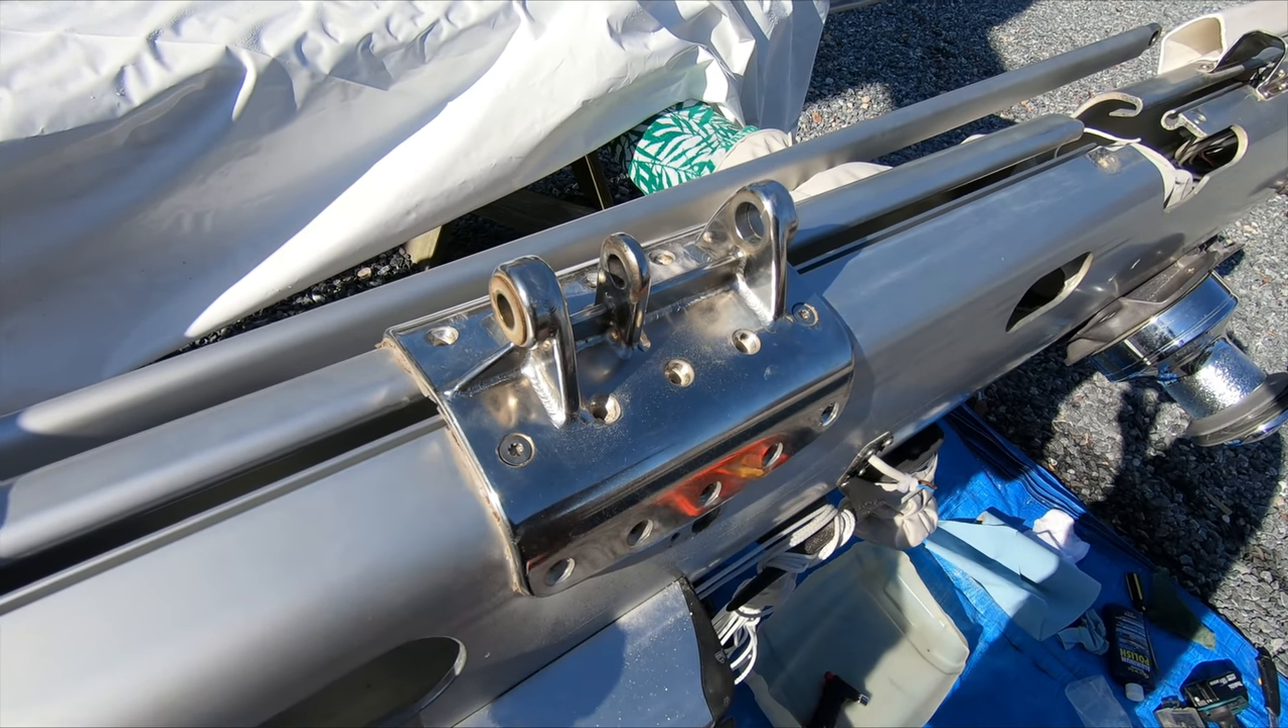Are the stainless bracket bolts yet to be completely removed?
Yes.